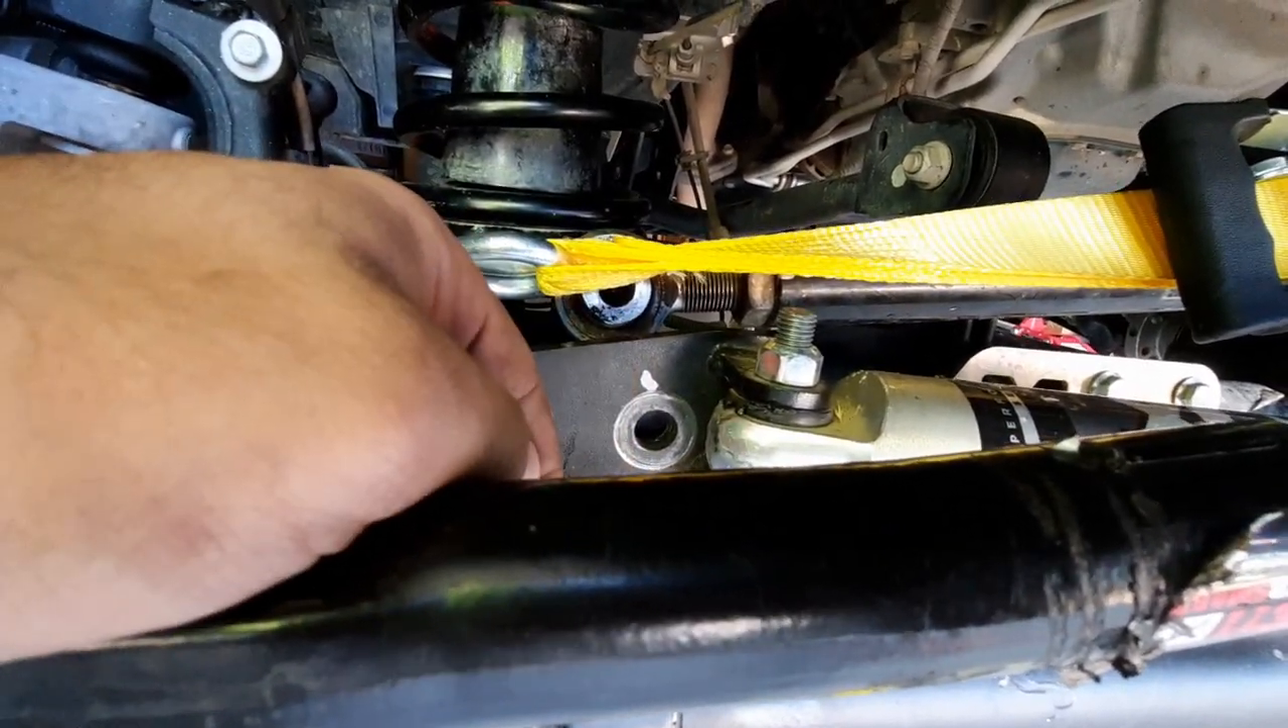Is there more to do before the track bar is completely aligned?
Yes.